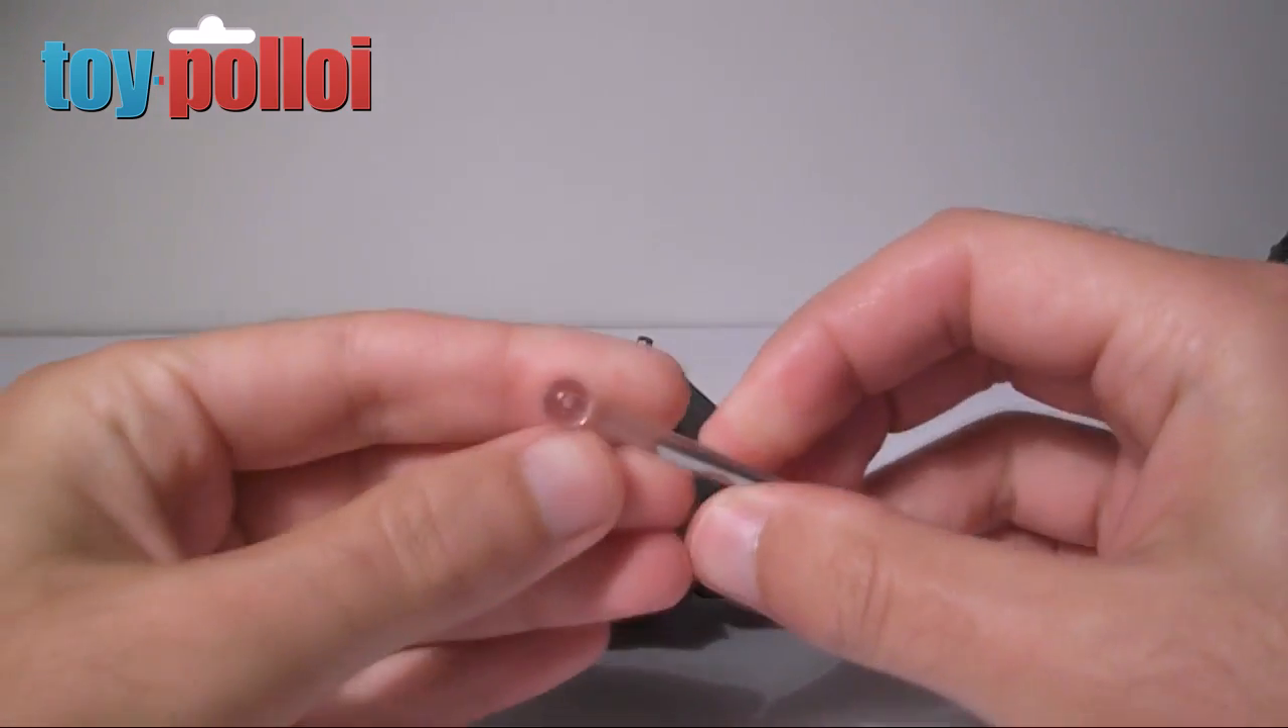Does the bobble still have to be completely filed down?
Yes.